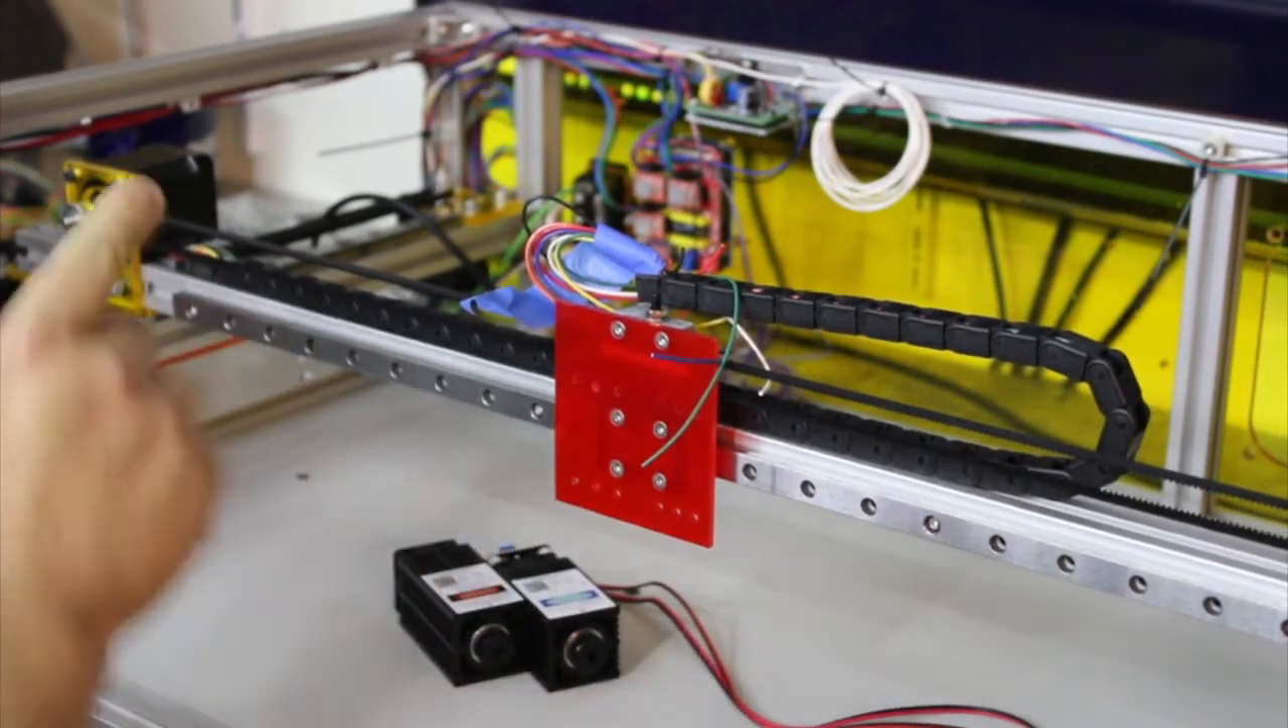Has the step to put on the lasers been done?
No.